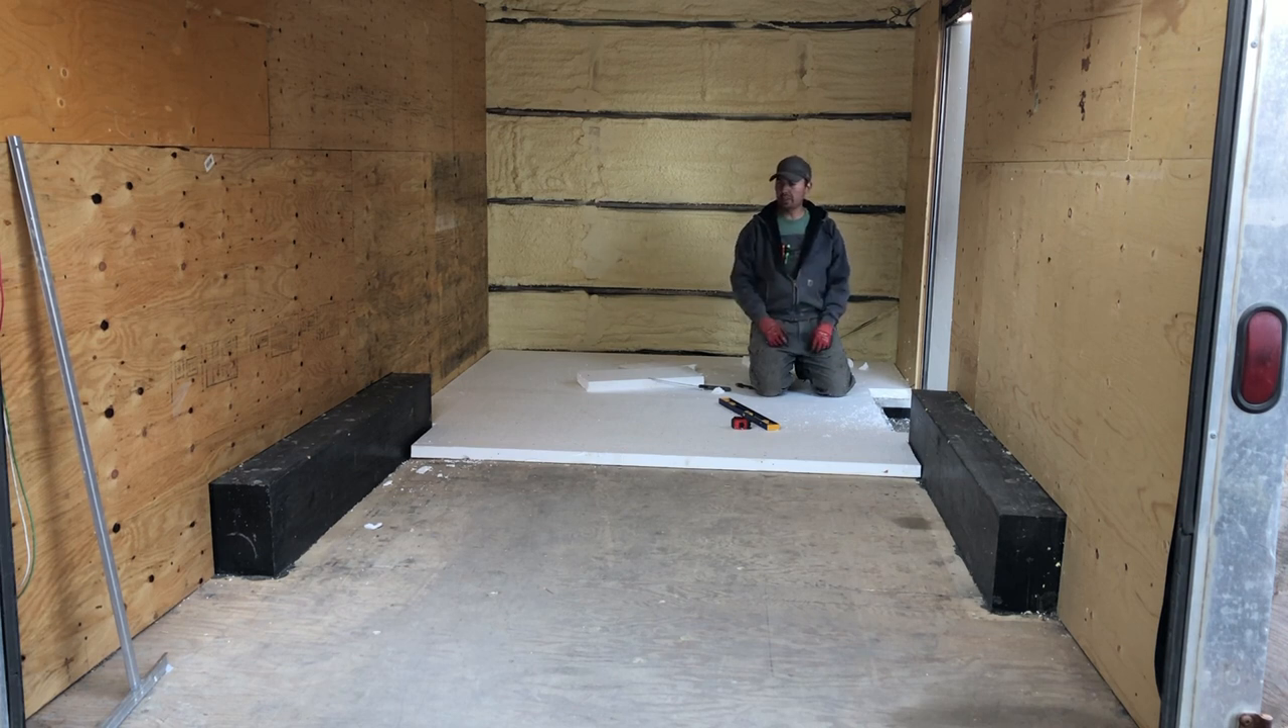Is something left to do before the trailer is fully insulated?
Yes.